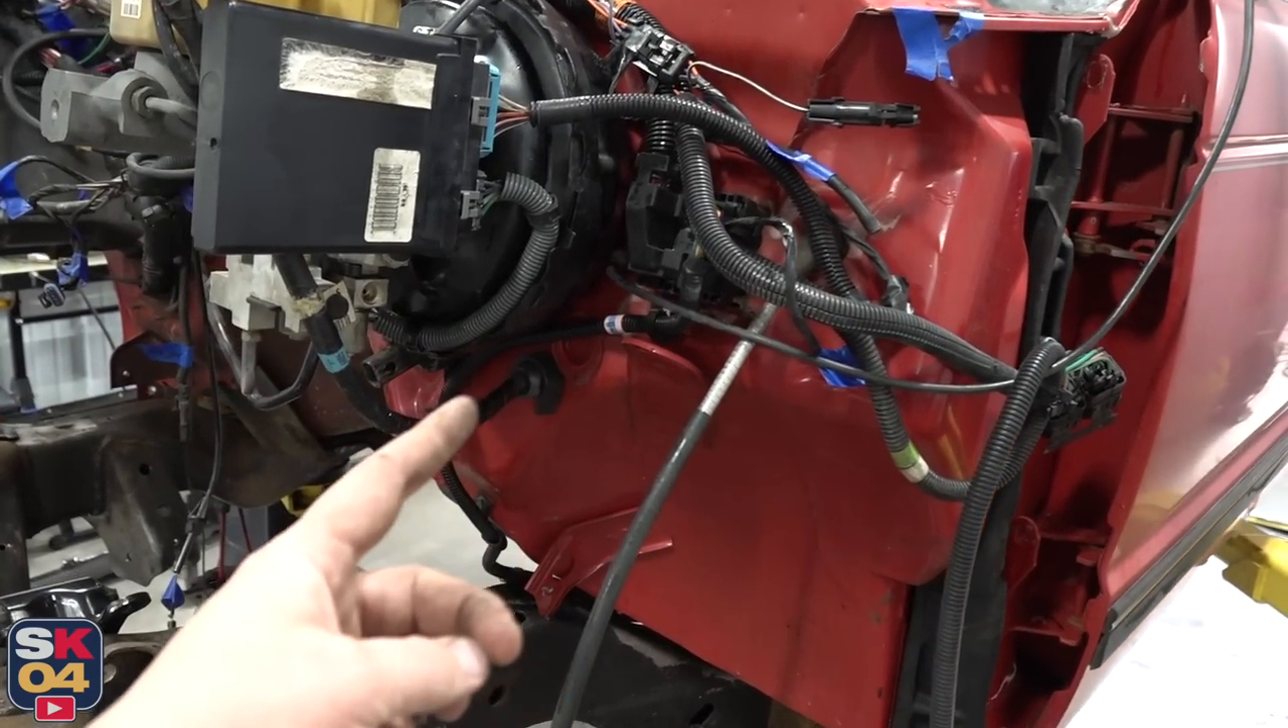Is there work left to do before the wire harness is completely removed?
Yes.